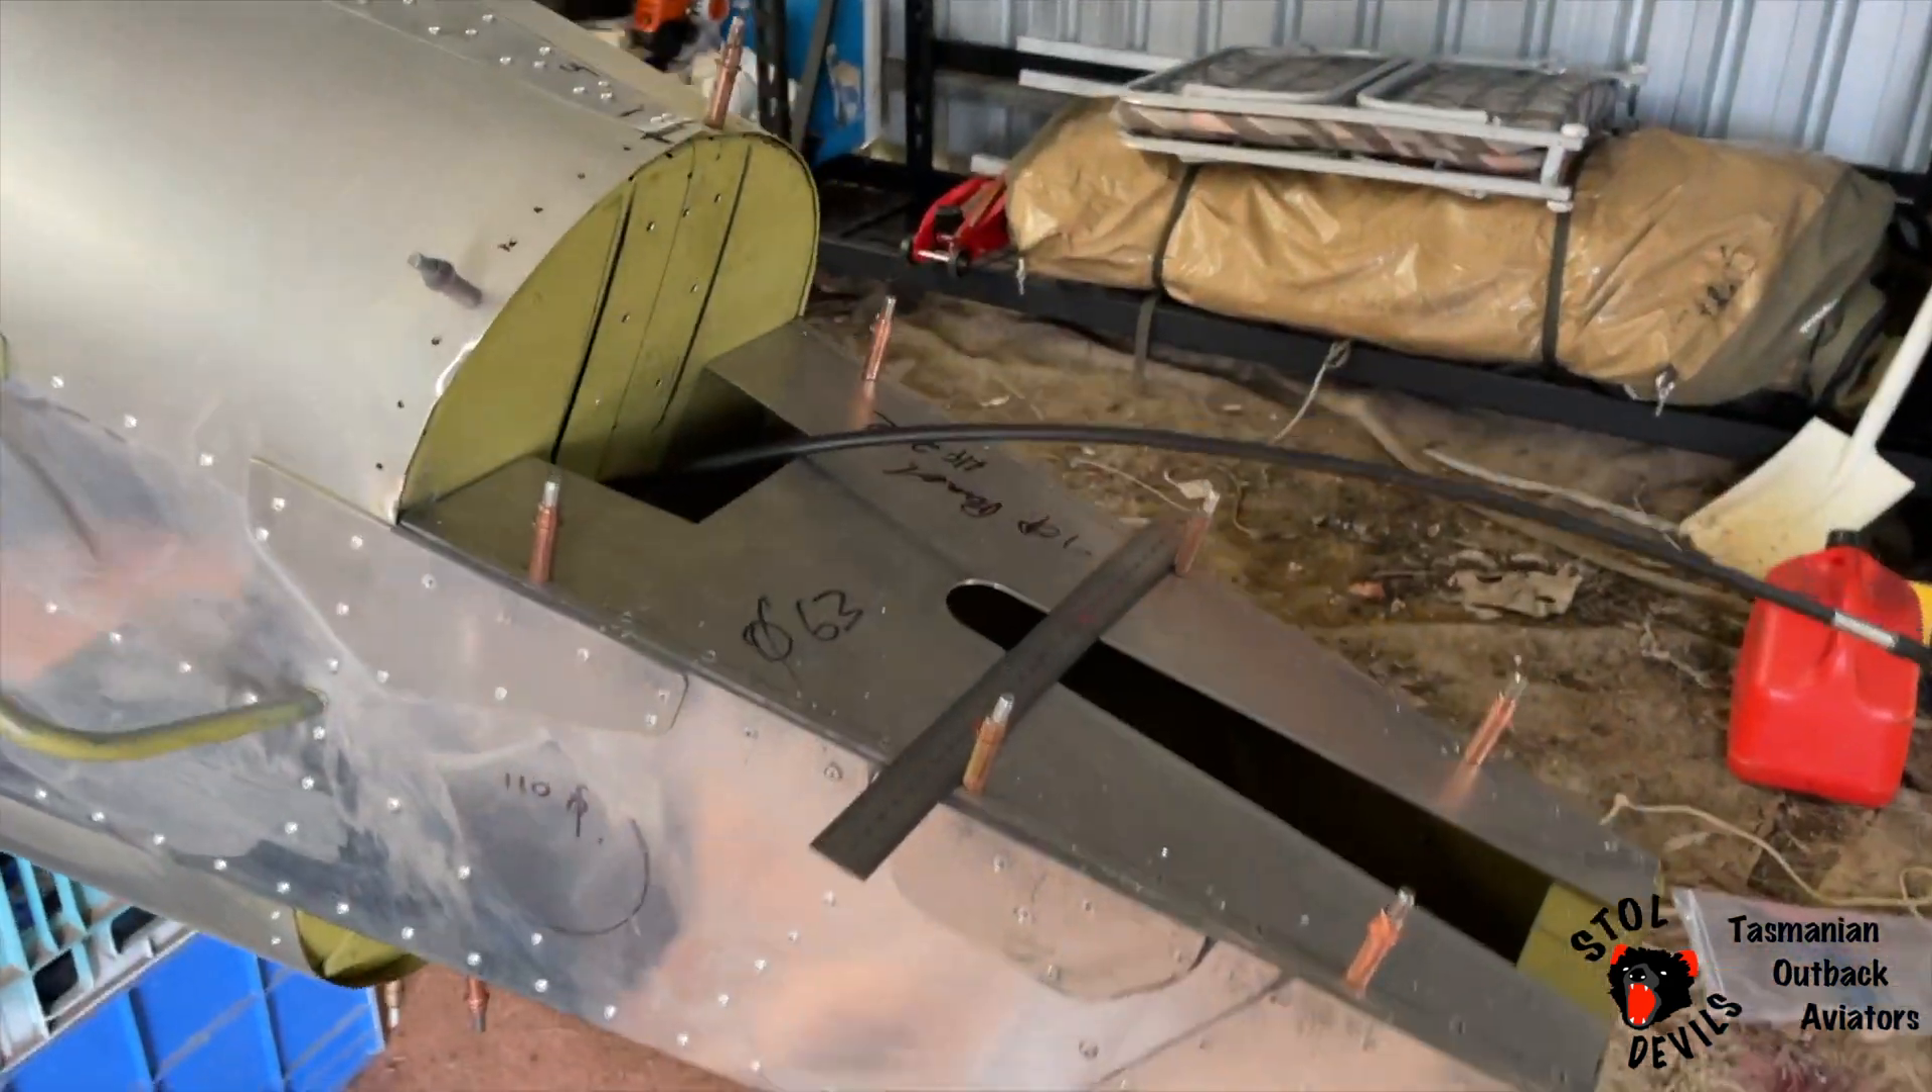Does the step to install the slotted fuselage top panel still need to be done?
Yes.